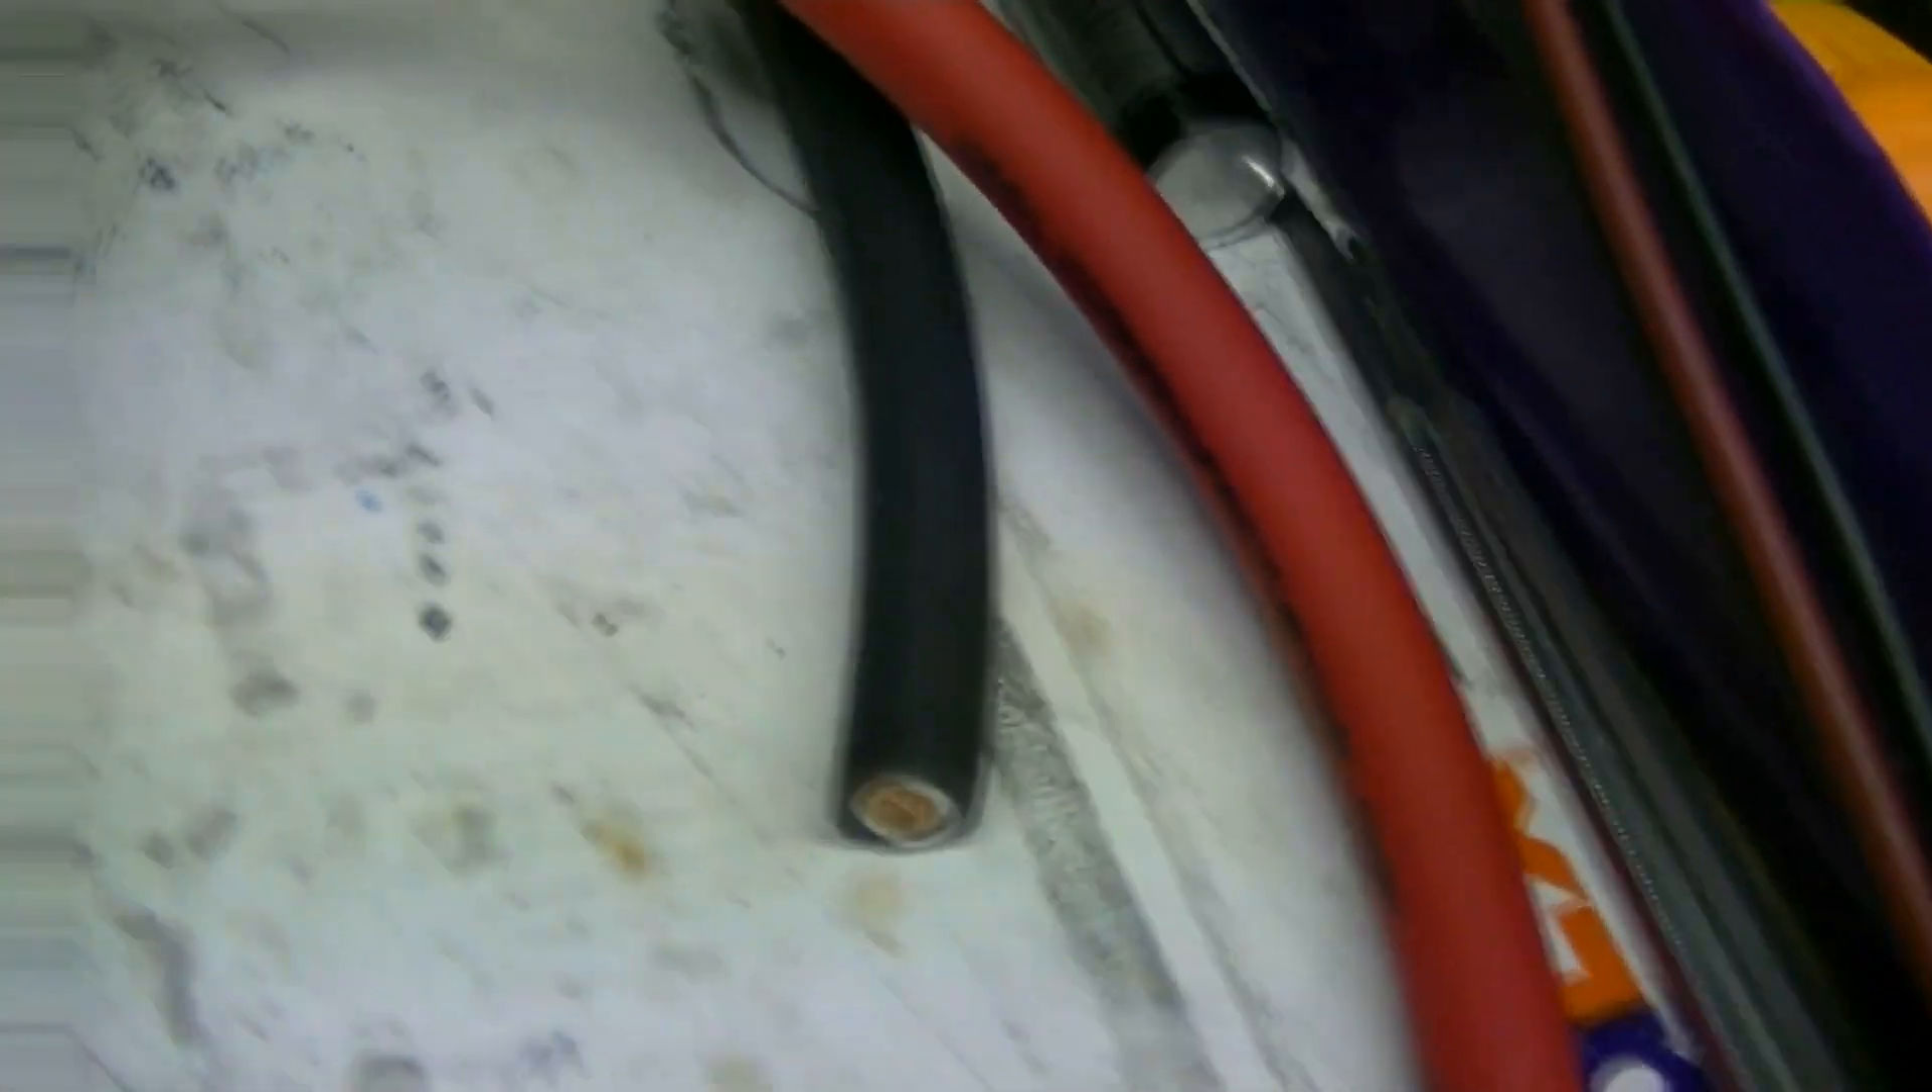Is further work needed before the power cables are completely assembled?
Yes.